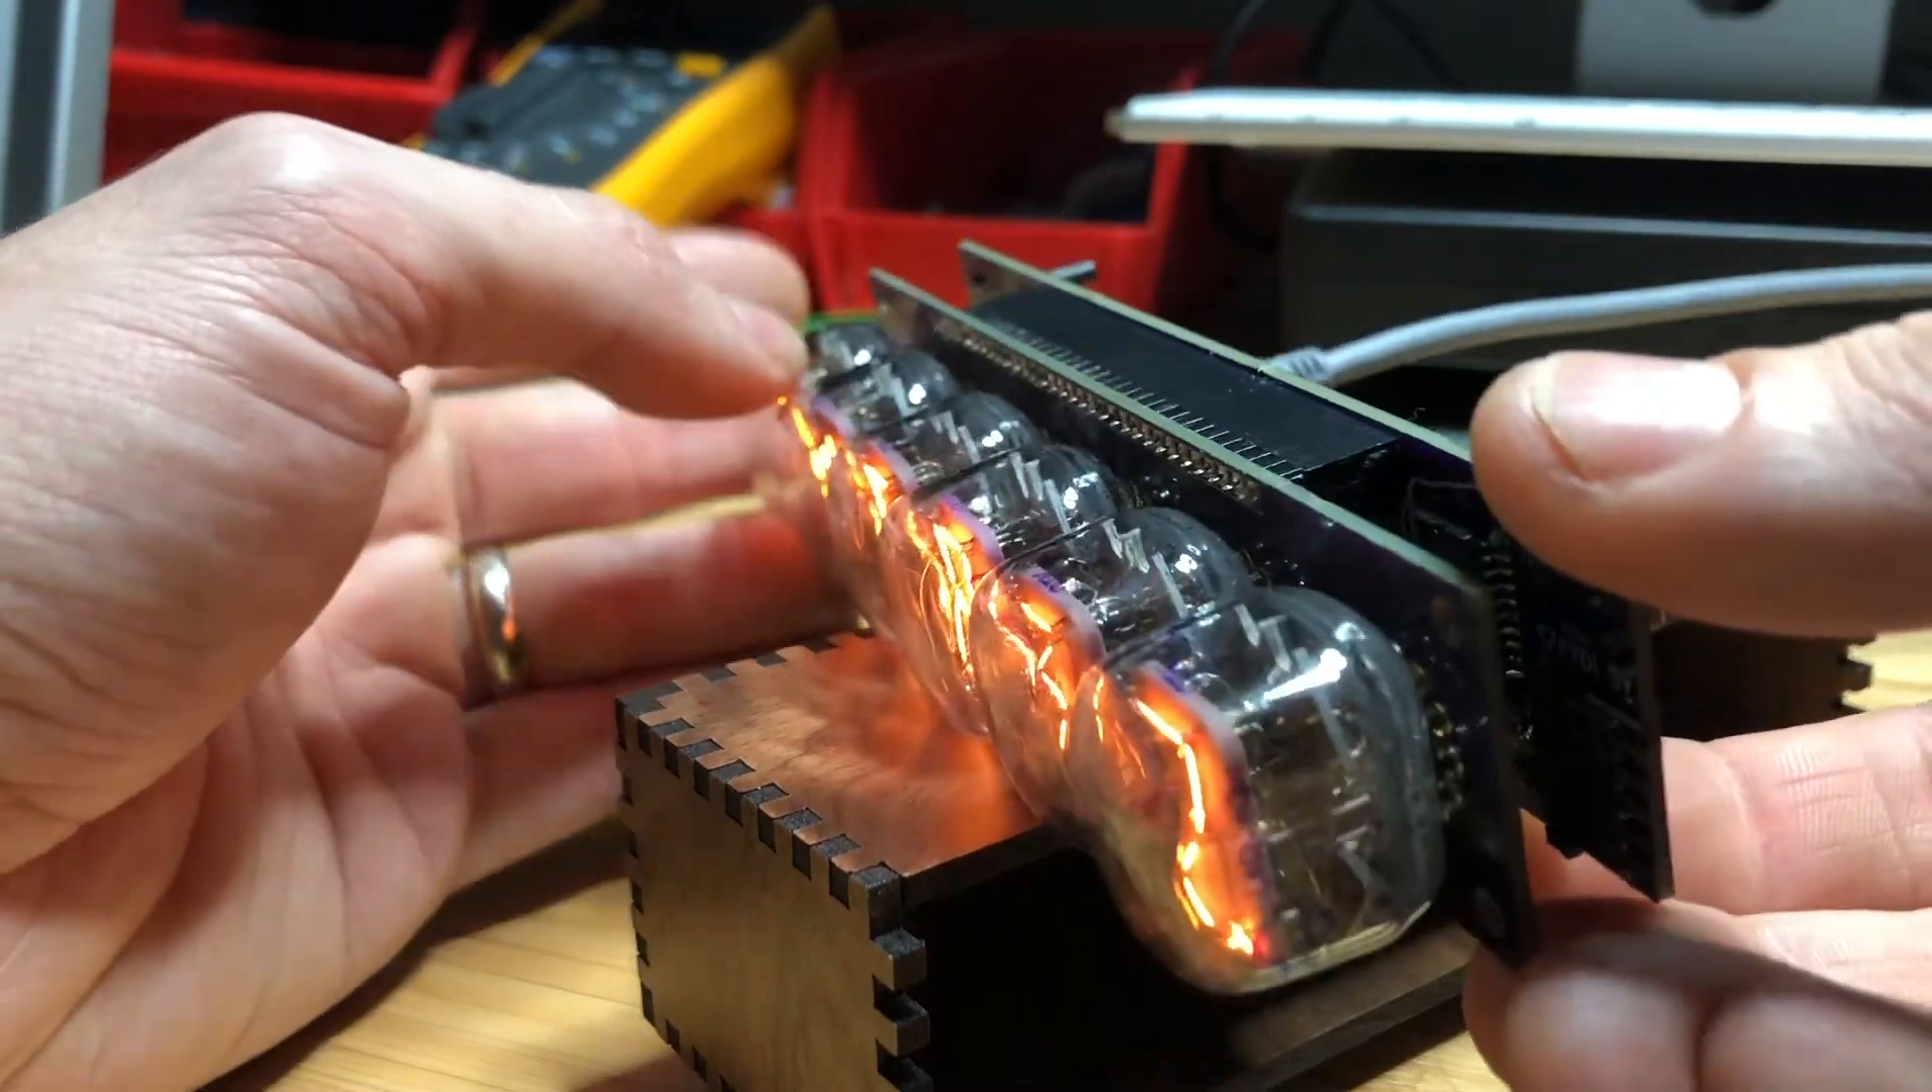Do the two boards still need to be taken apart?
Yes.